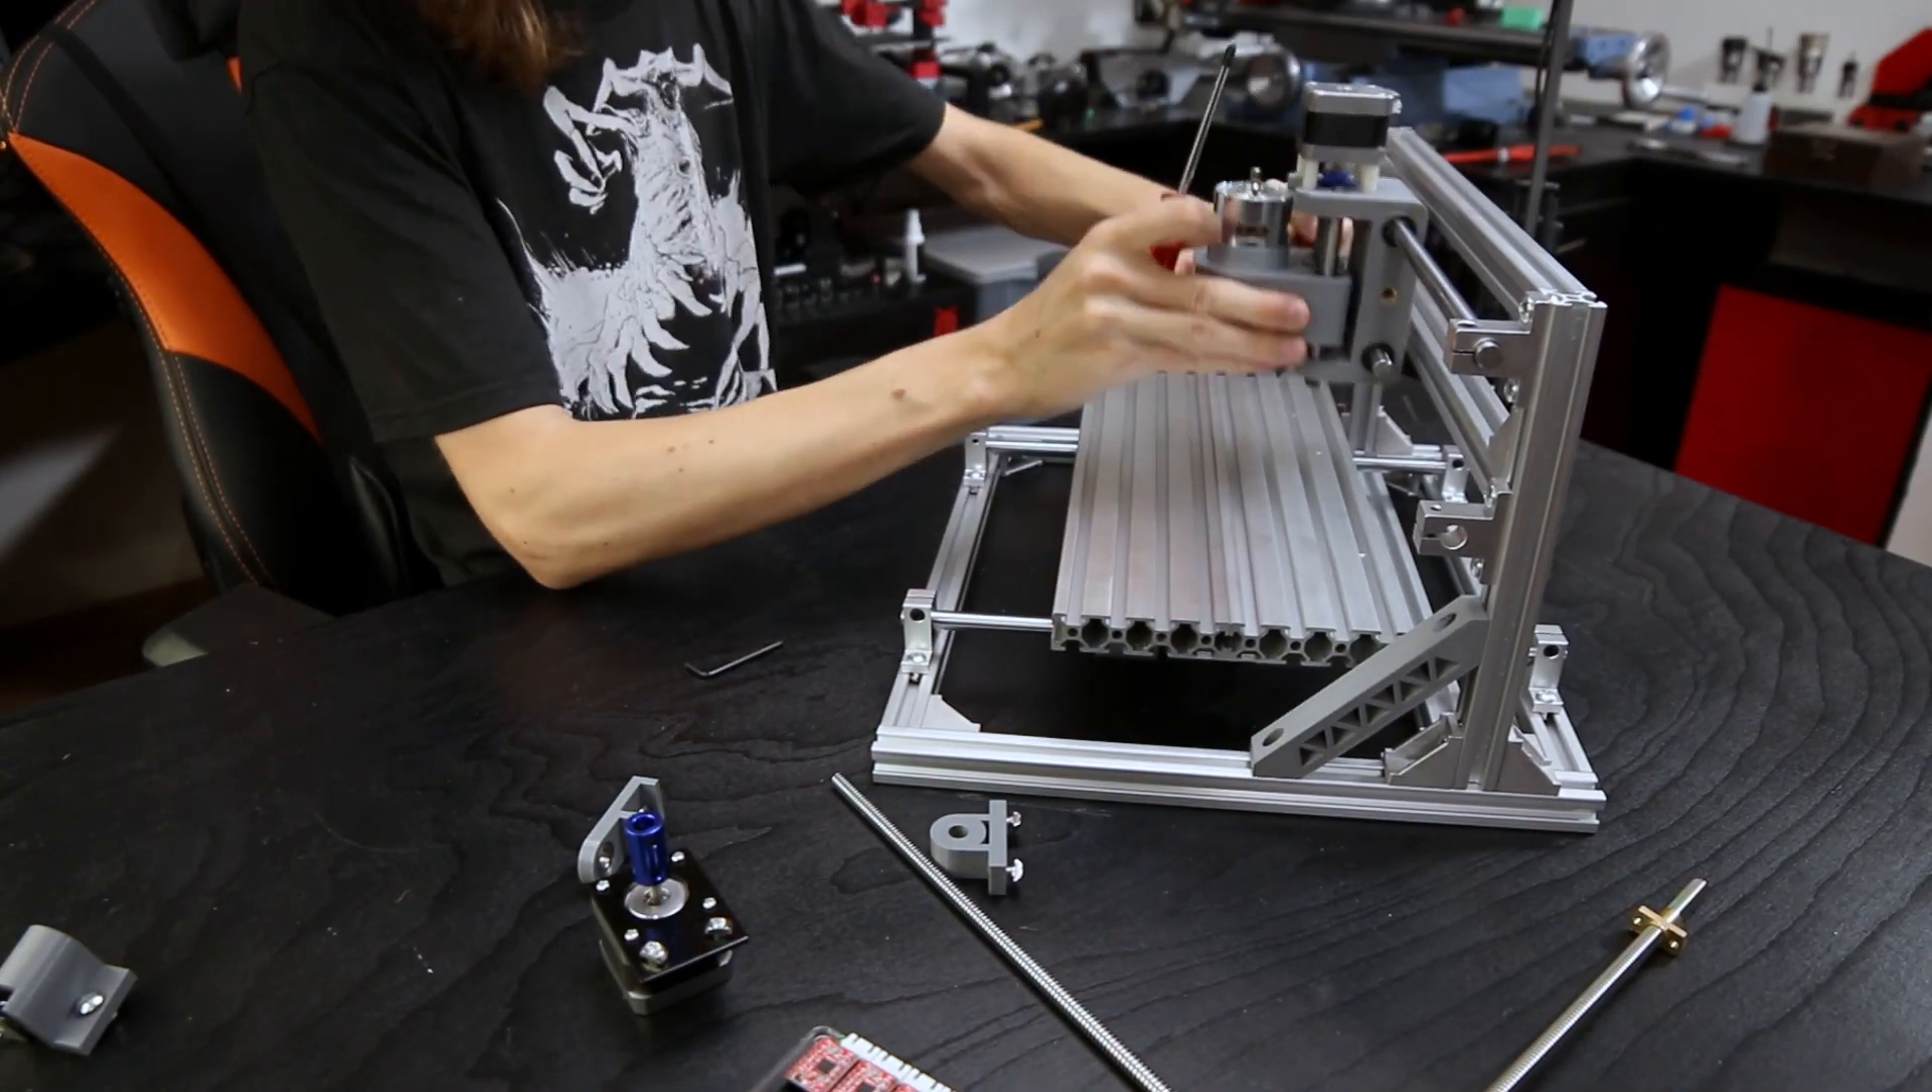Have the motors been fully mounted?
No.